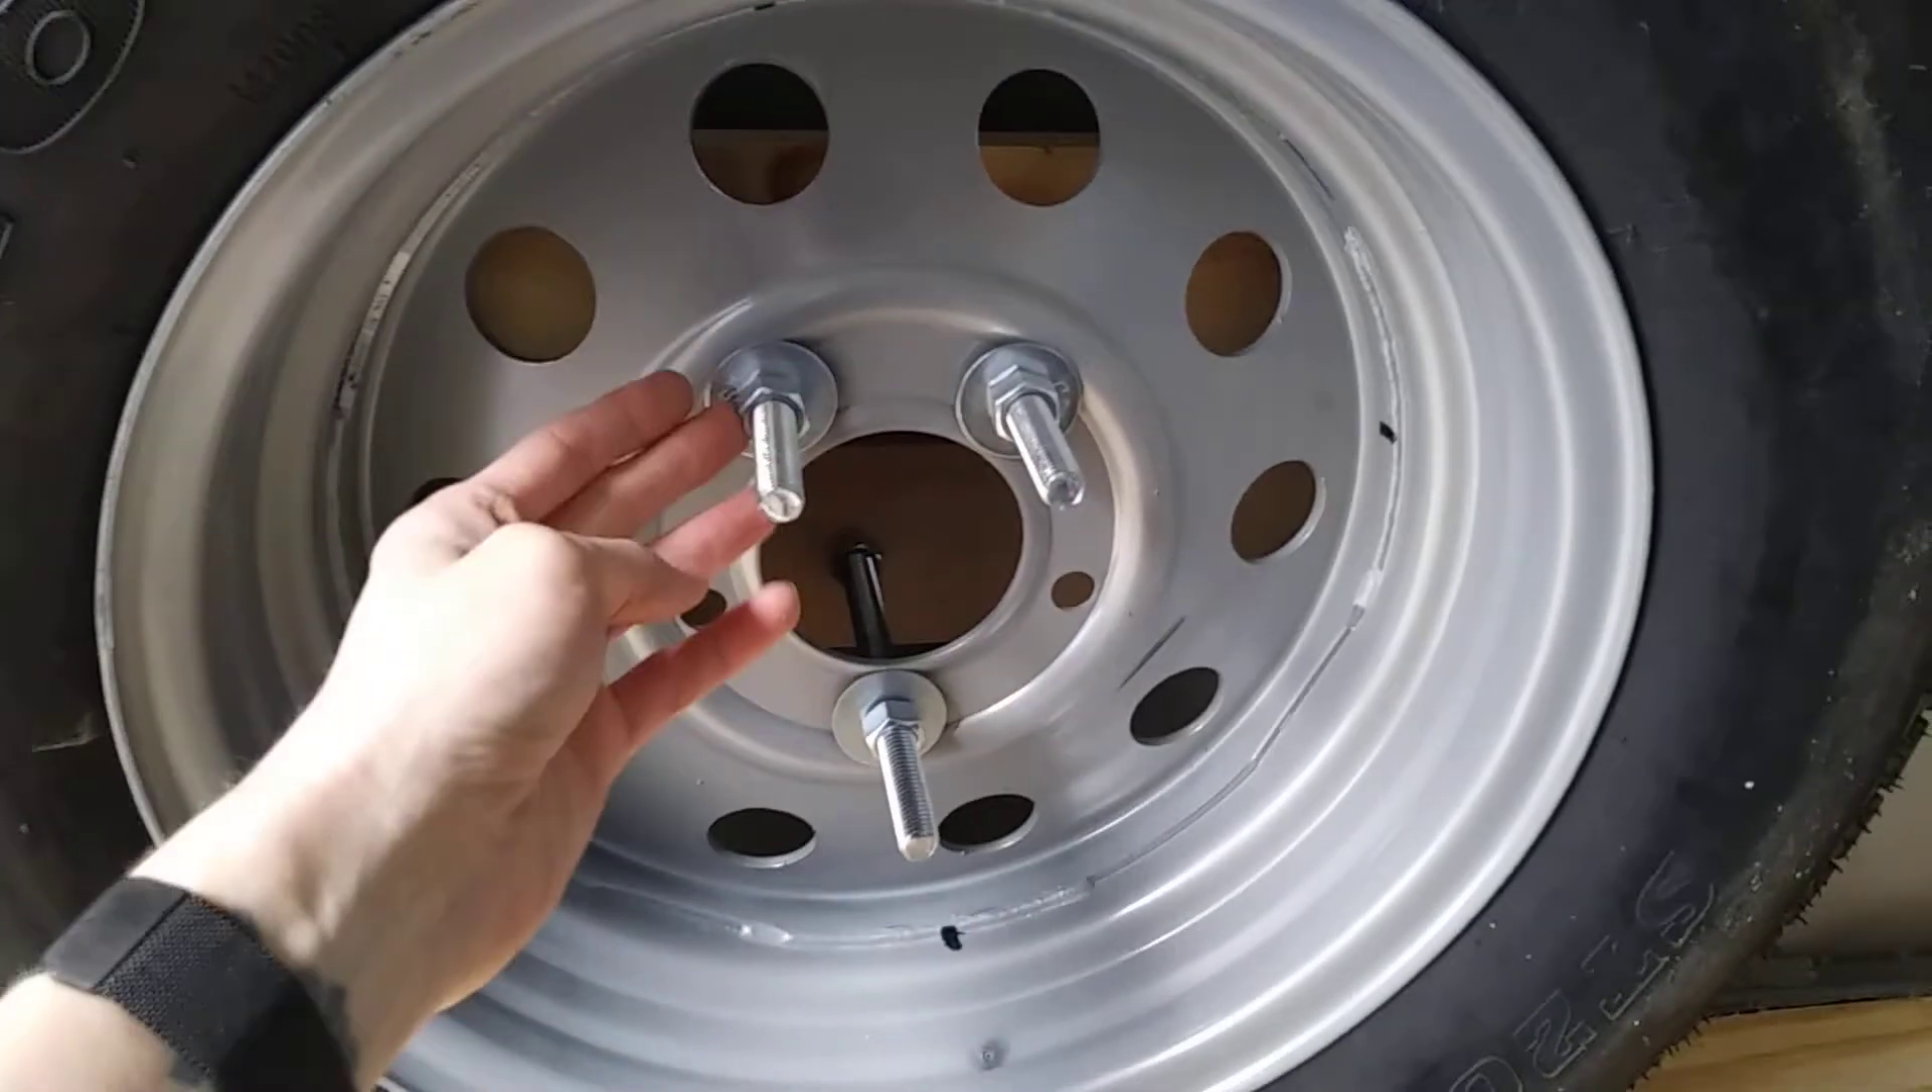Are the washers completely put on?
Yes.